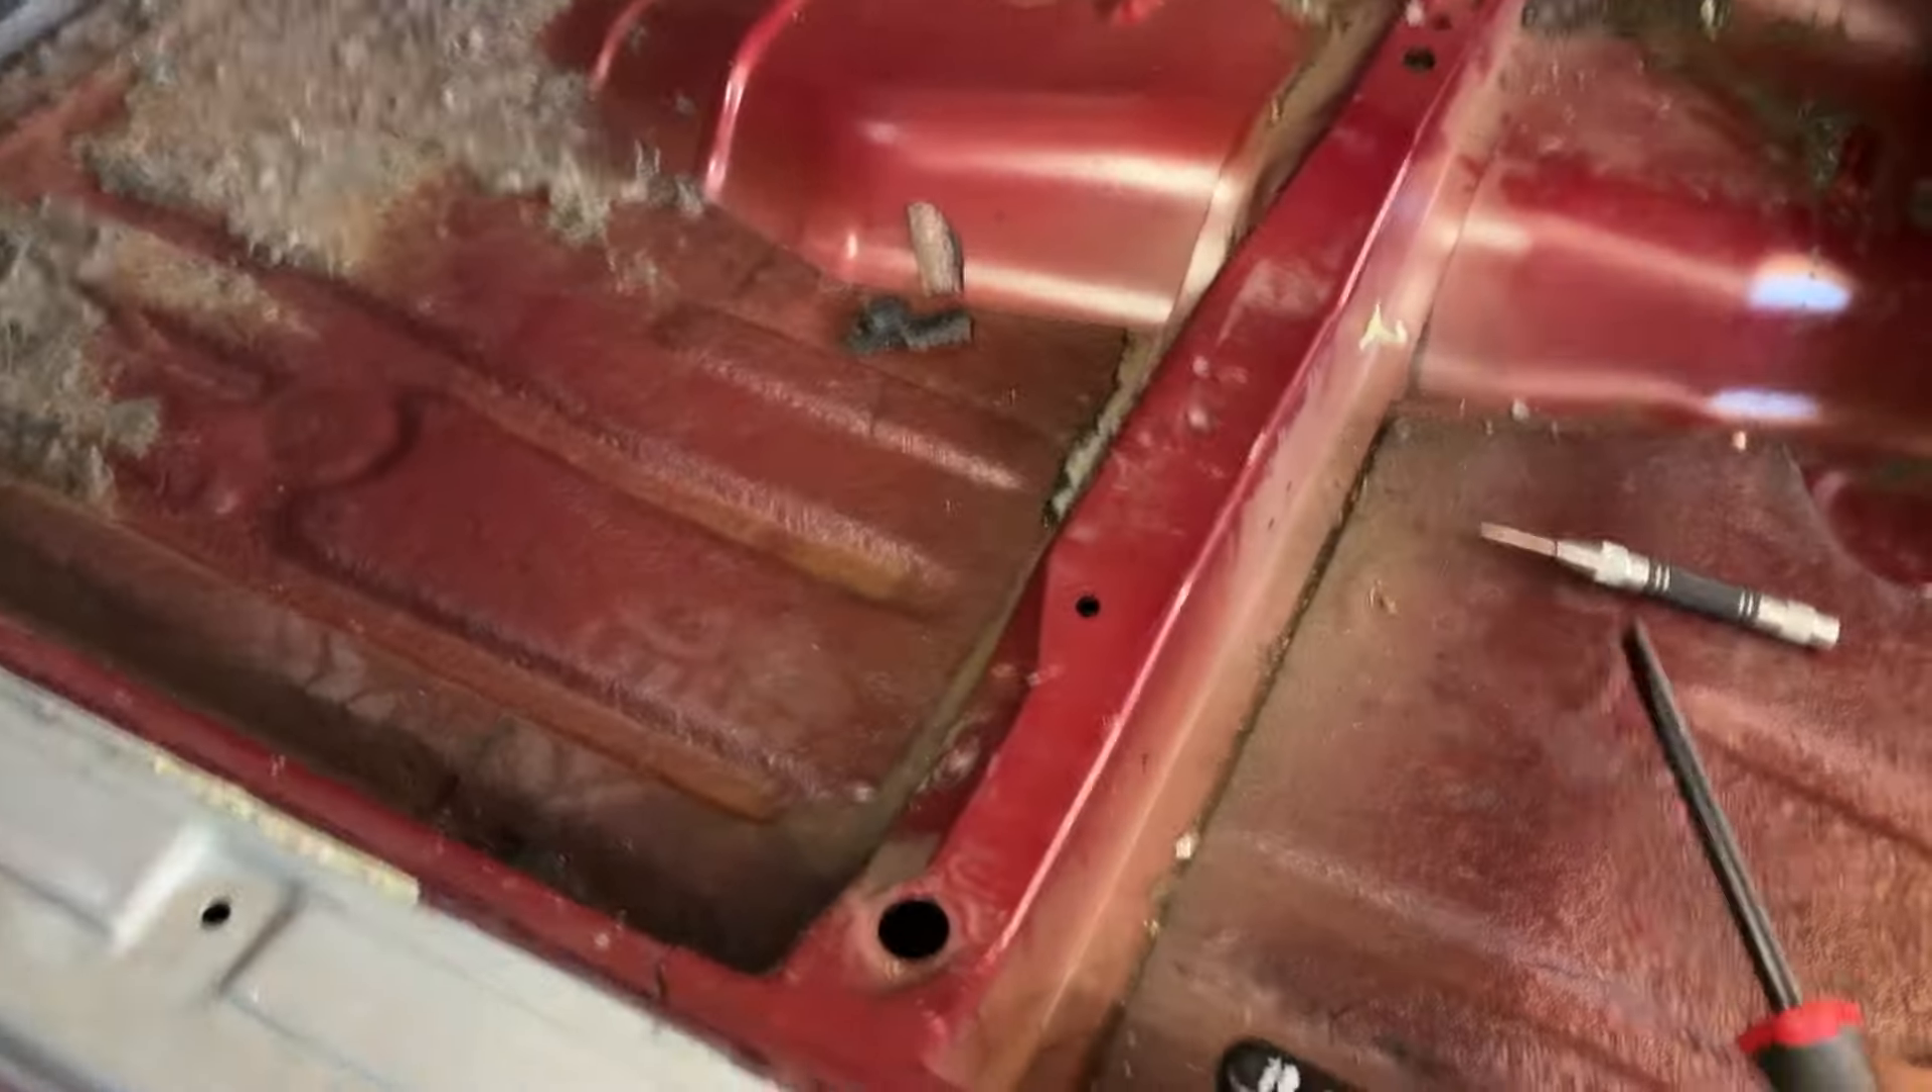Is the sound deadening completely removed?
No.